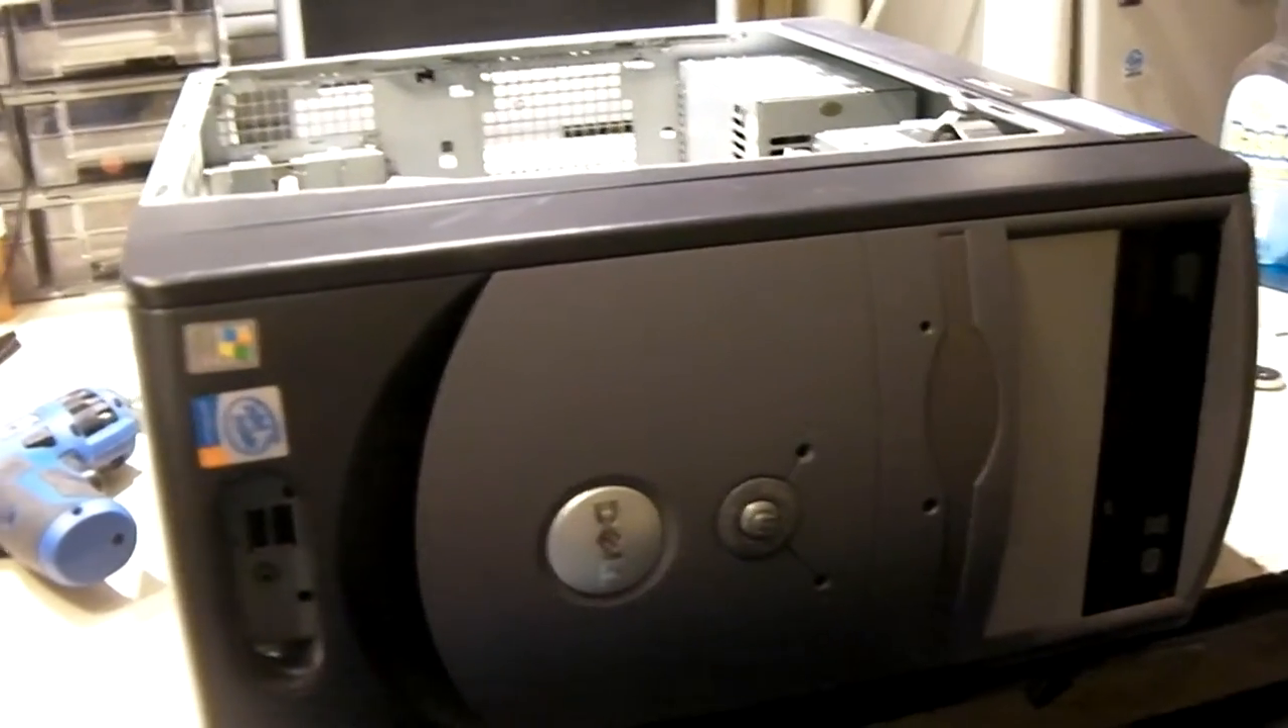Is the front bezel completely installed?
Yes.